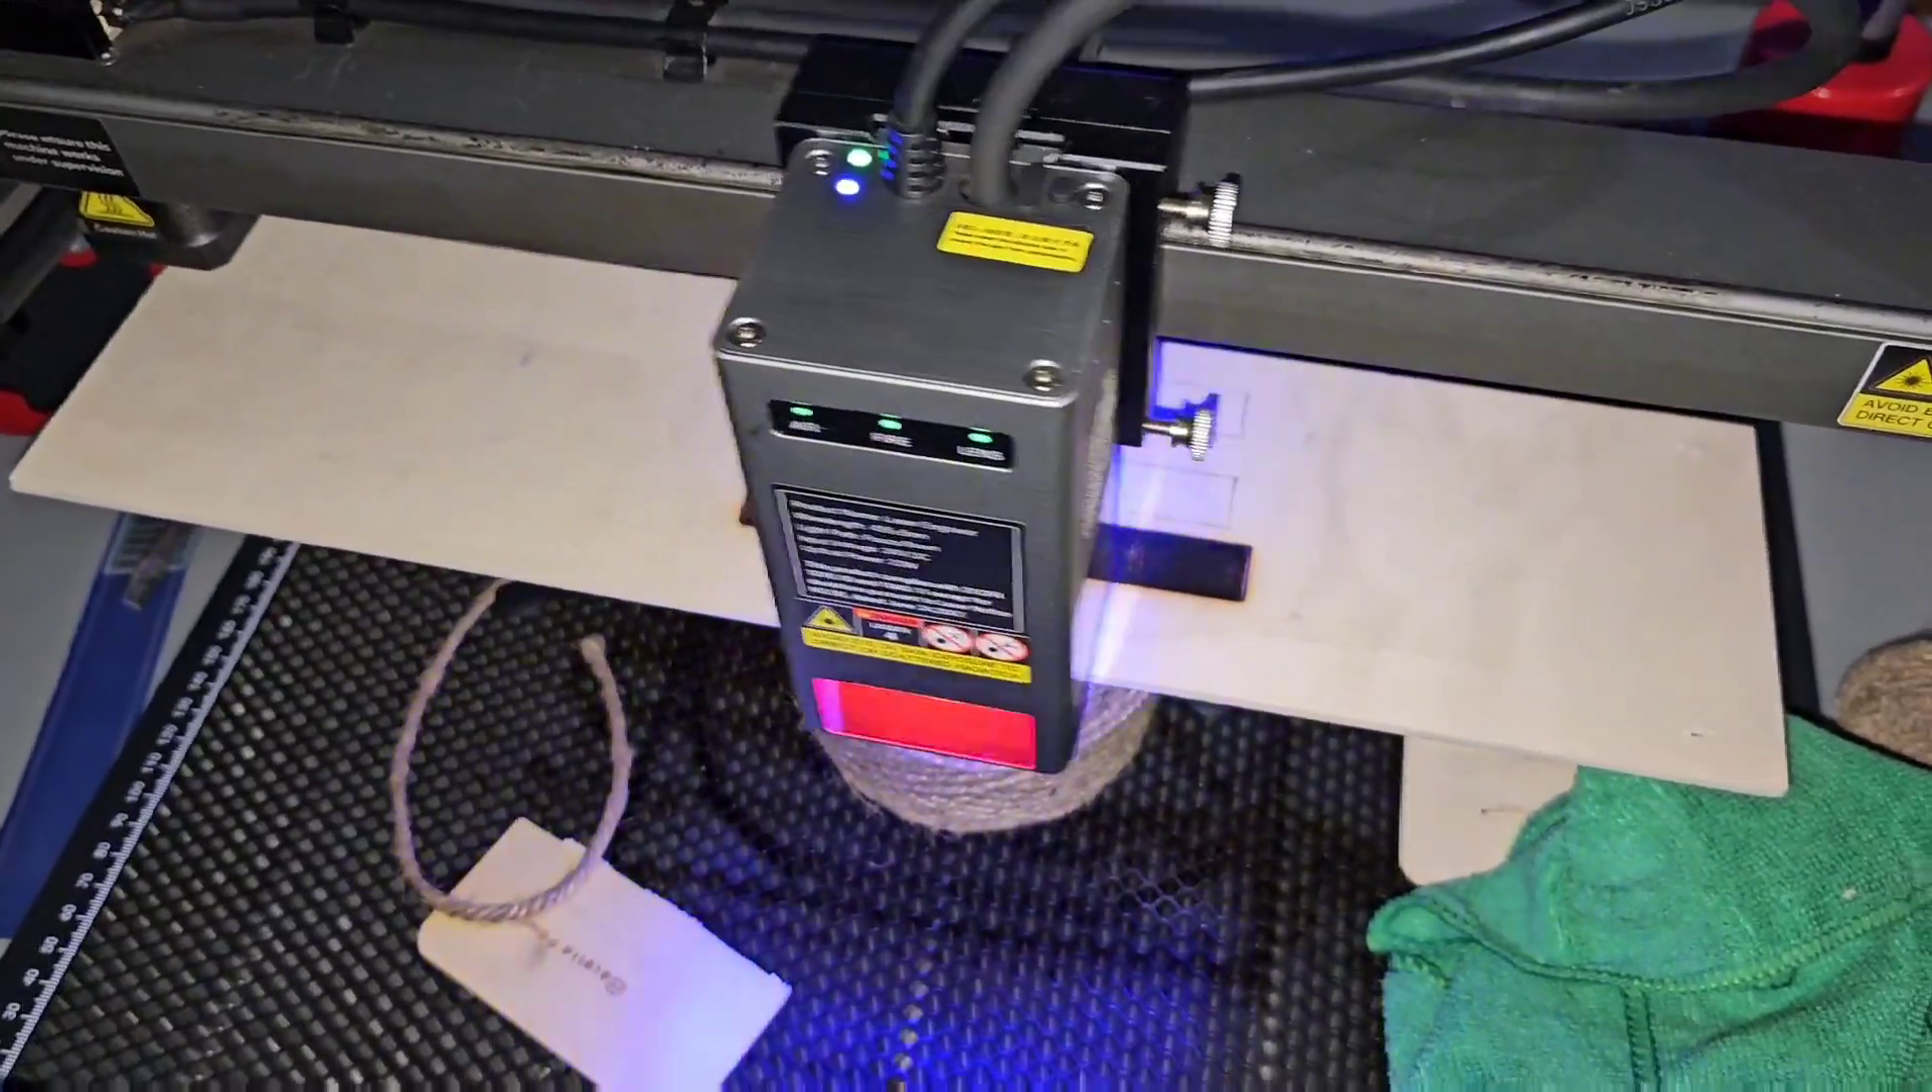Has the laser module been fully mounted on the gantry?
Yes.